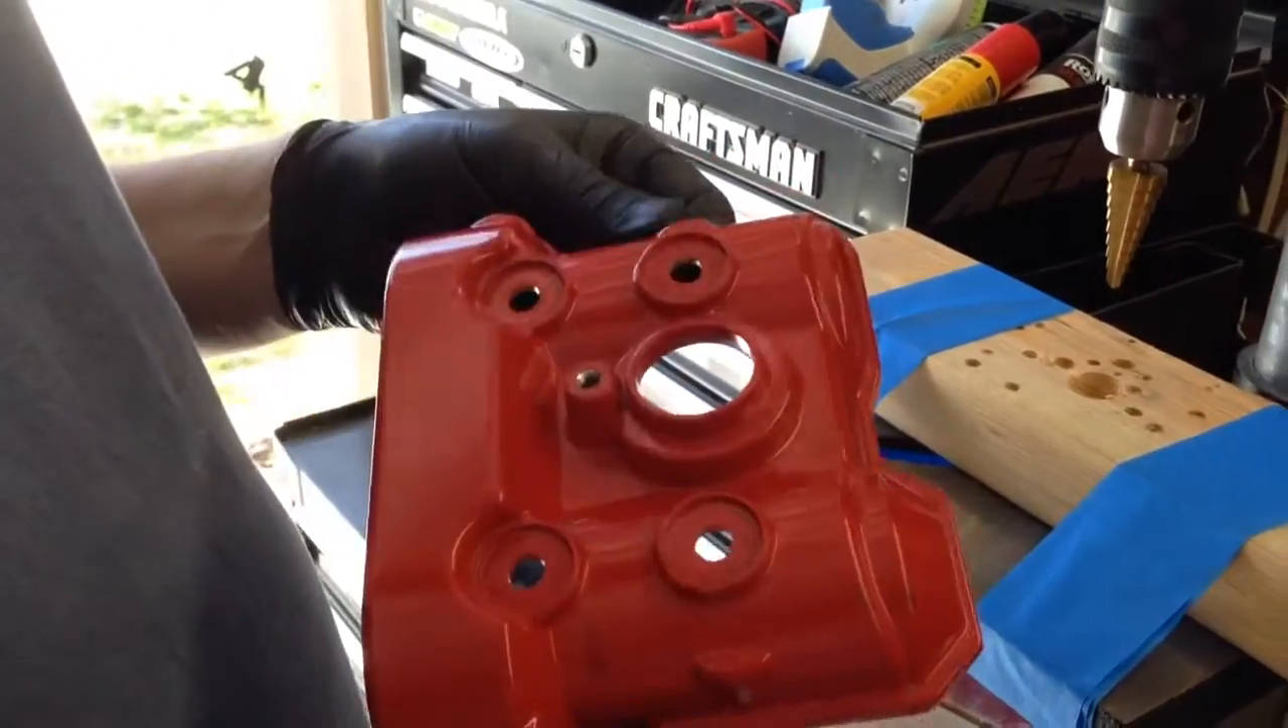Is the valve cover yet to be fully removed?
No.